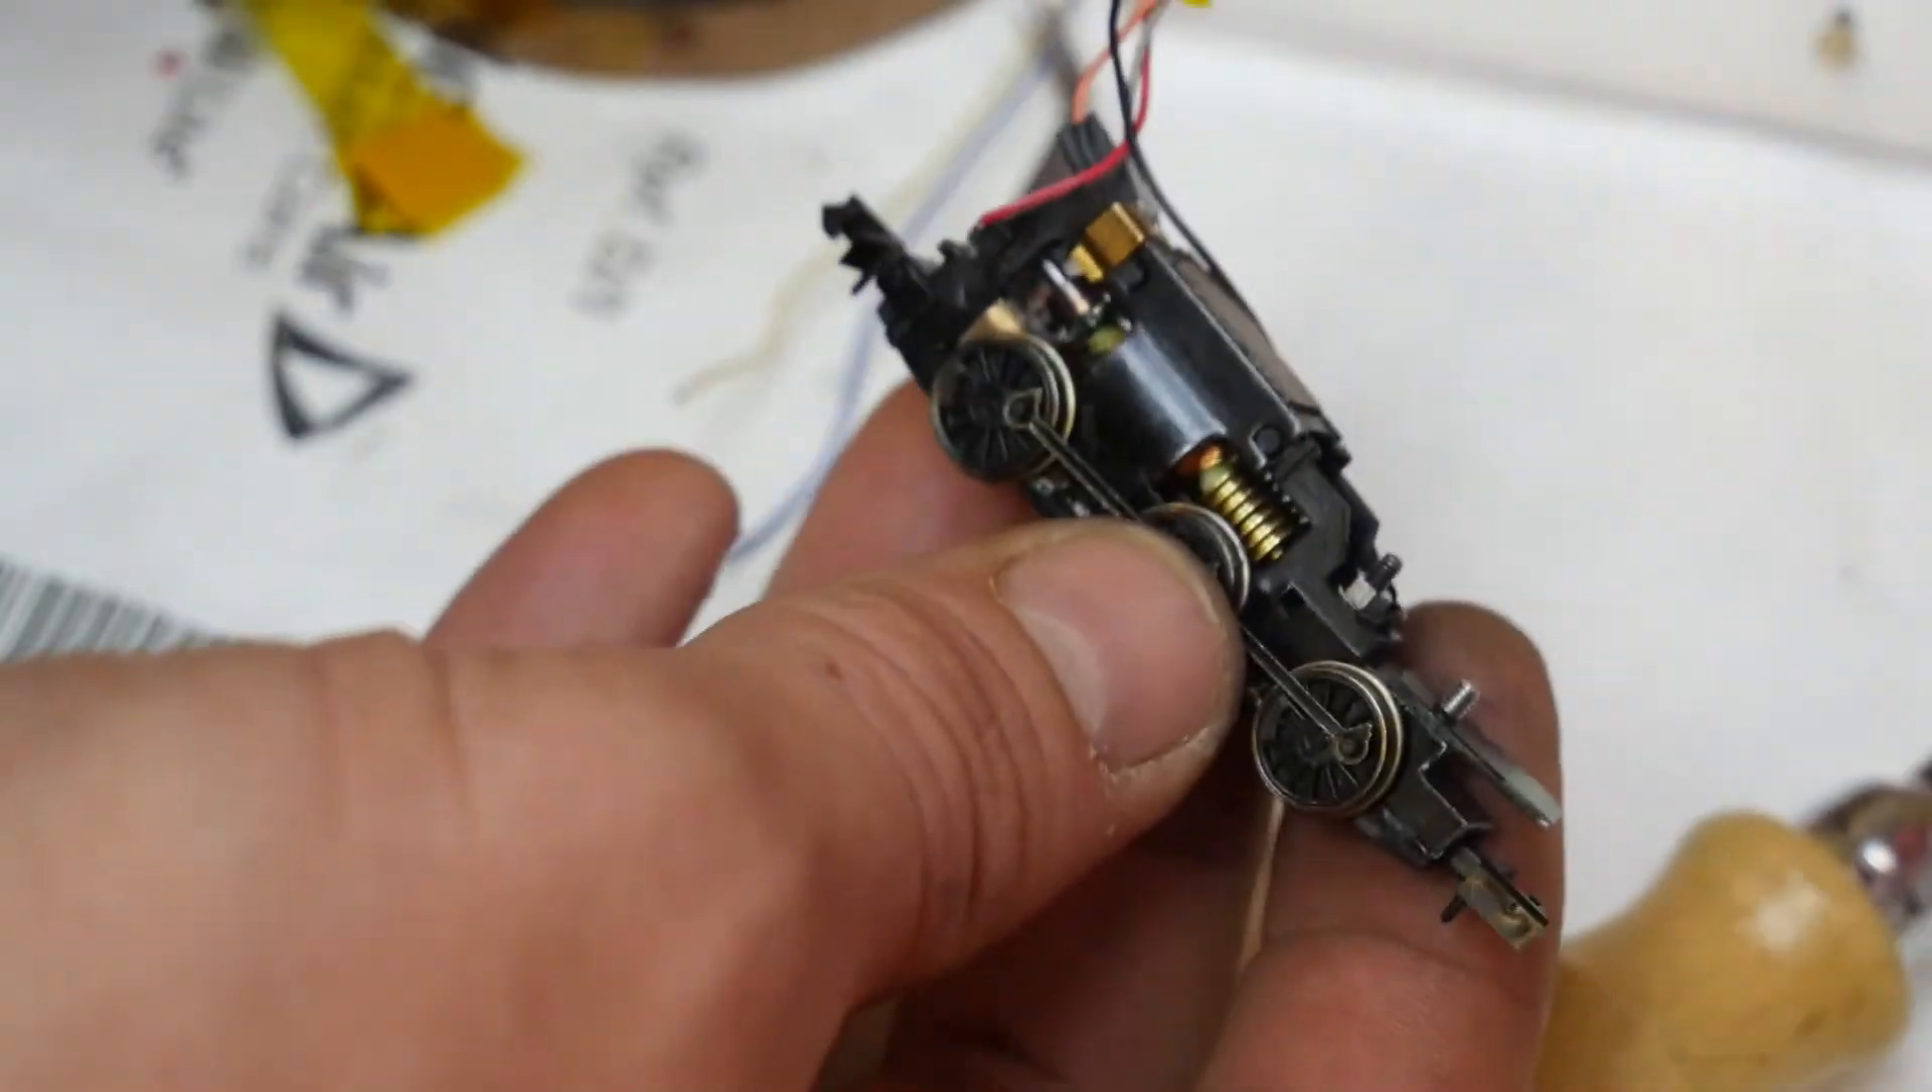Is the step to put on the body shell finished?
No.